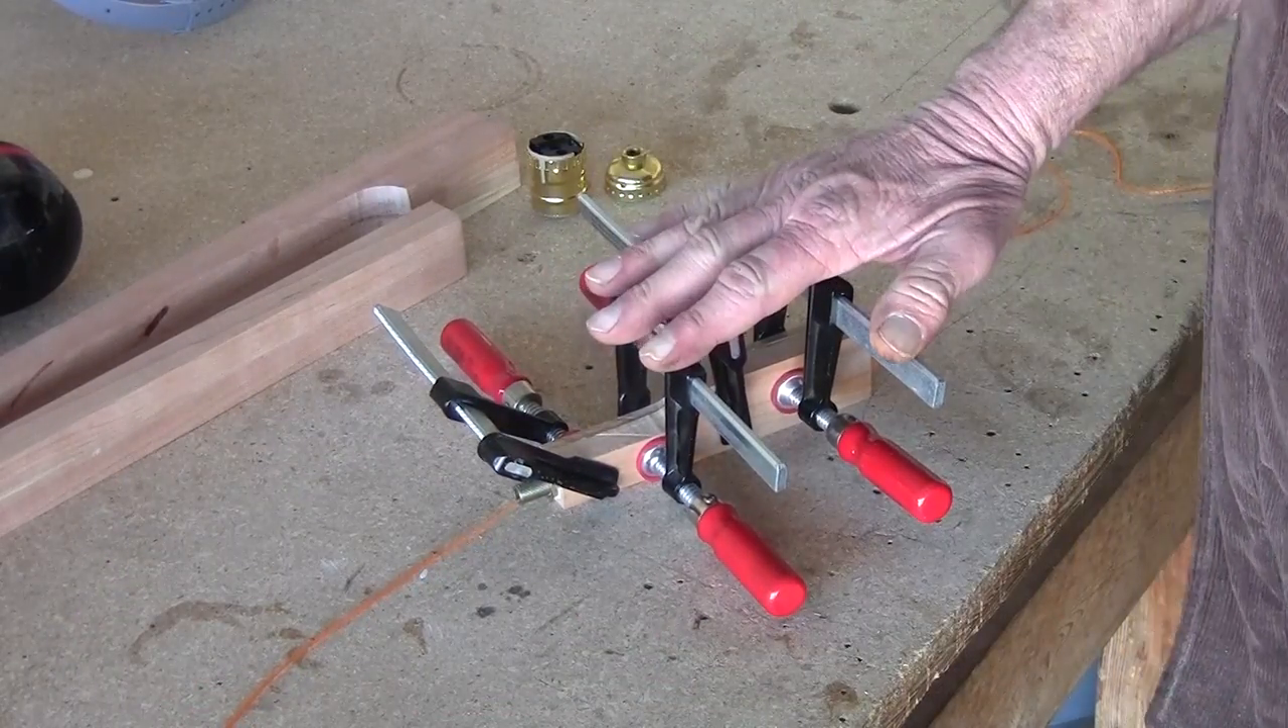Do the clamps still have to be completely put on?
No.